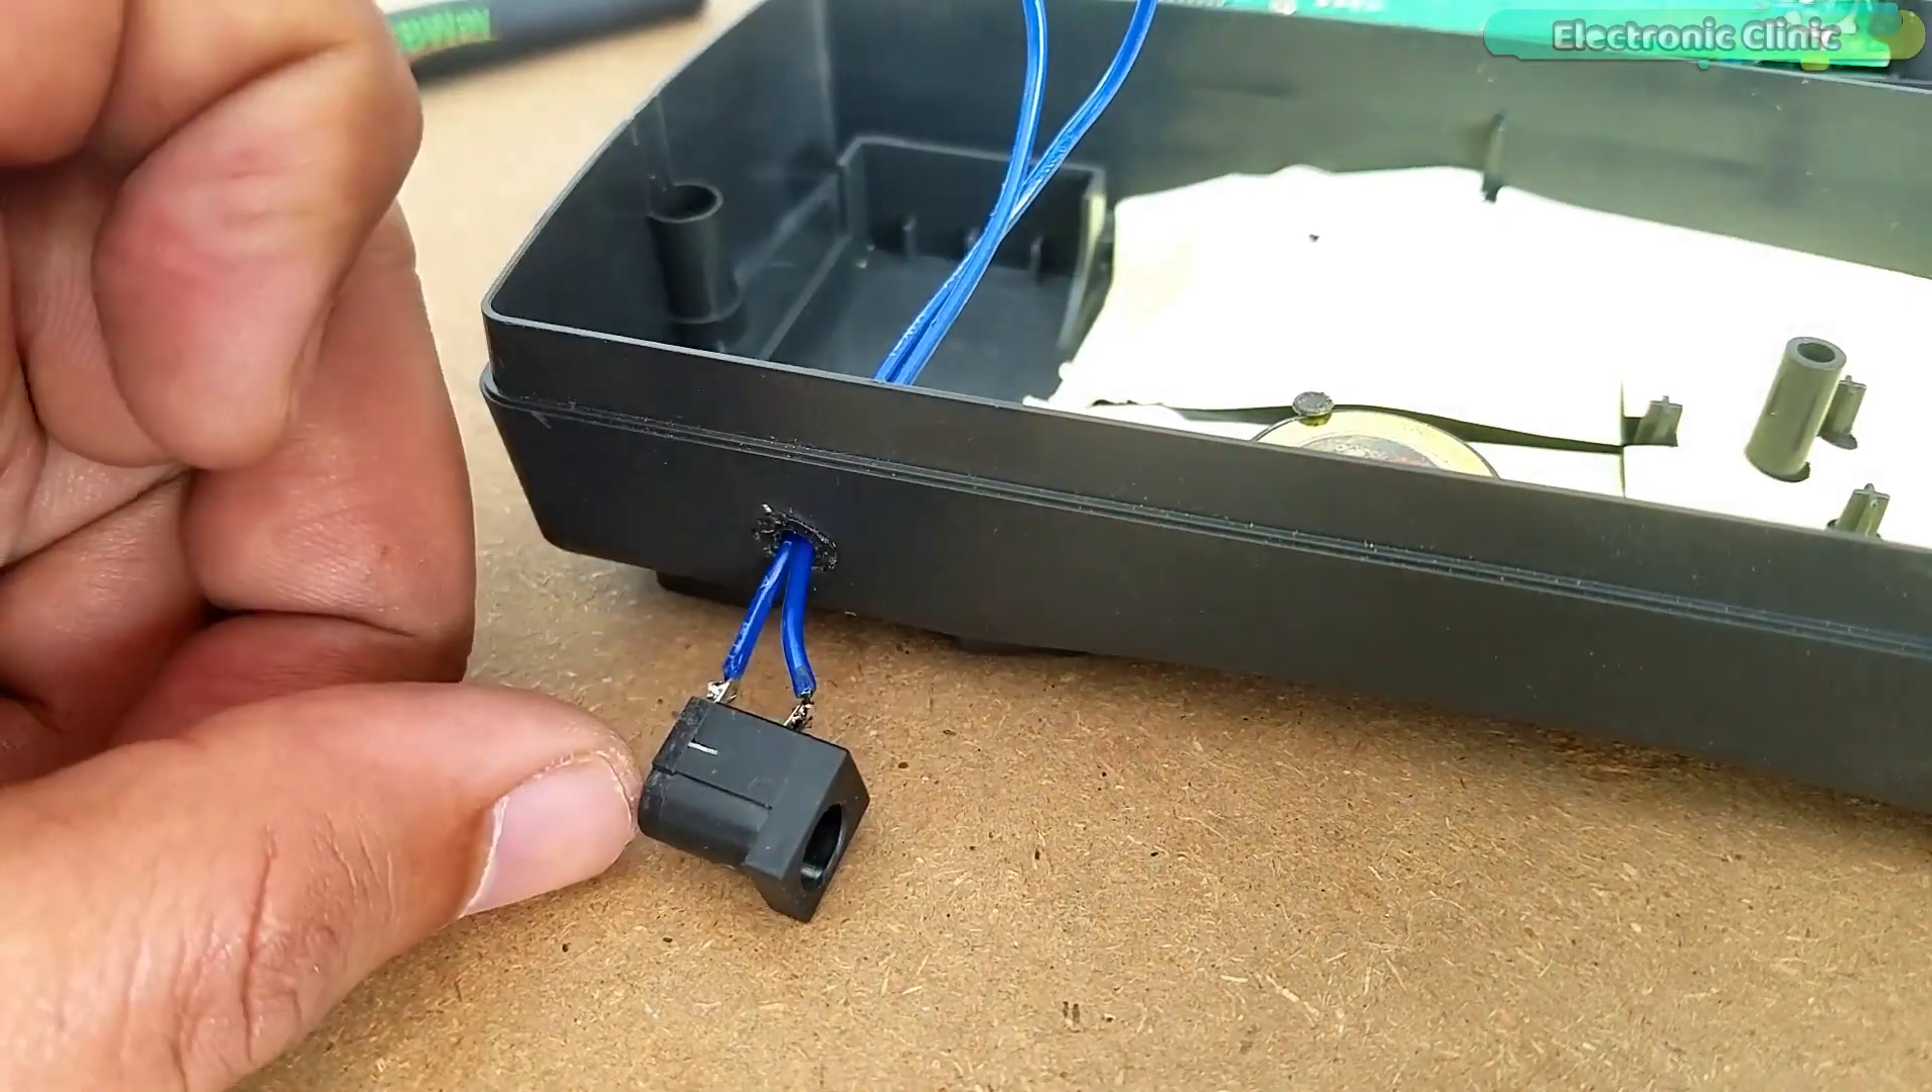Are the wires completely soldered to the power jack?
Yes.